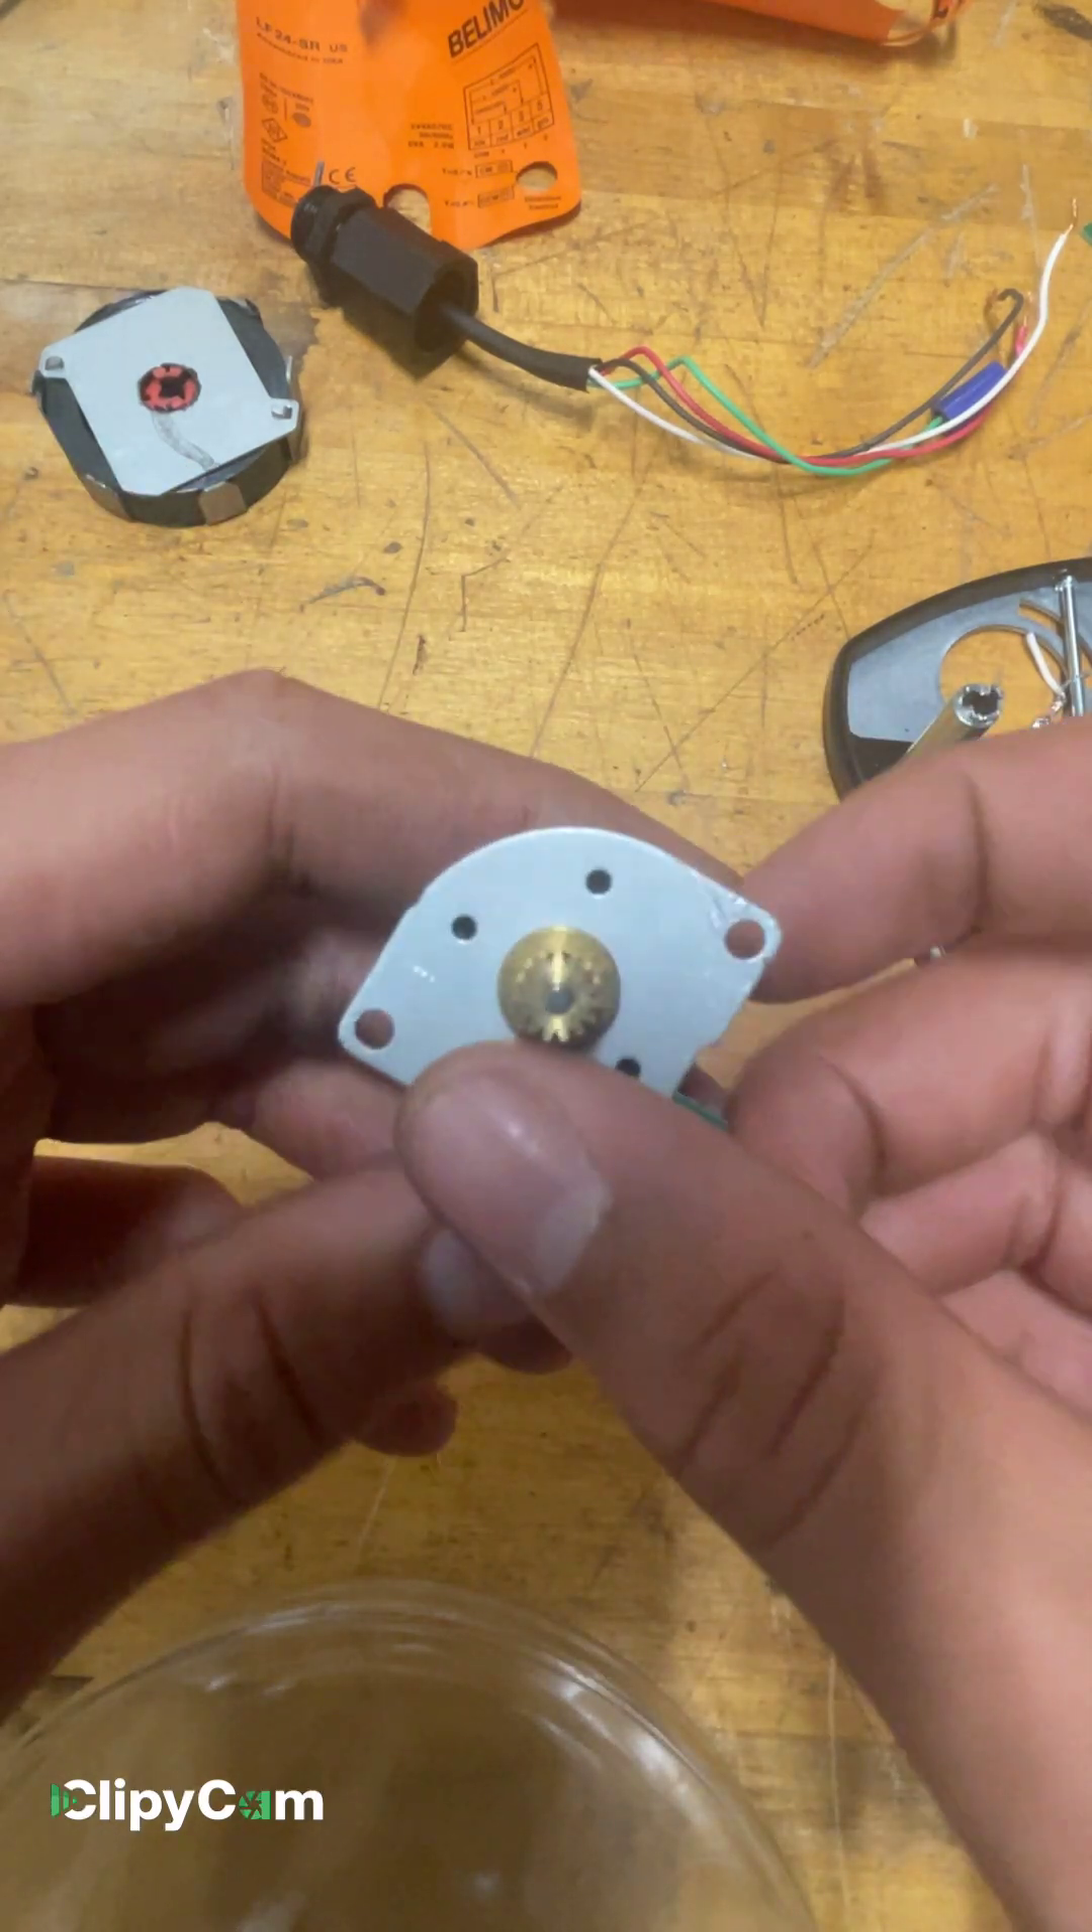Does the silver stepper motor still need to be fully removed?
No.